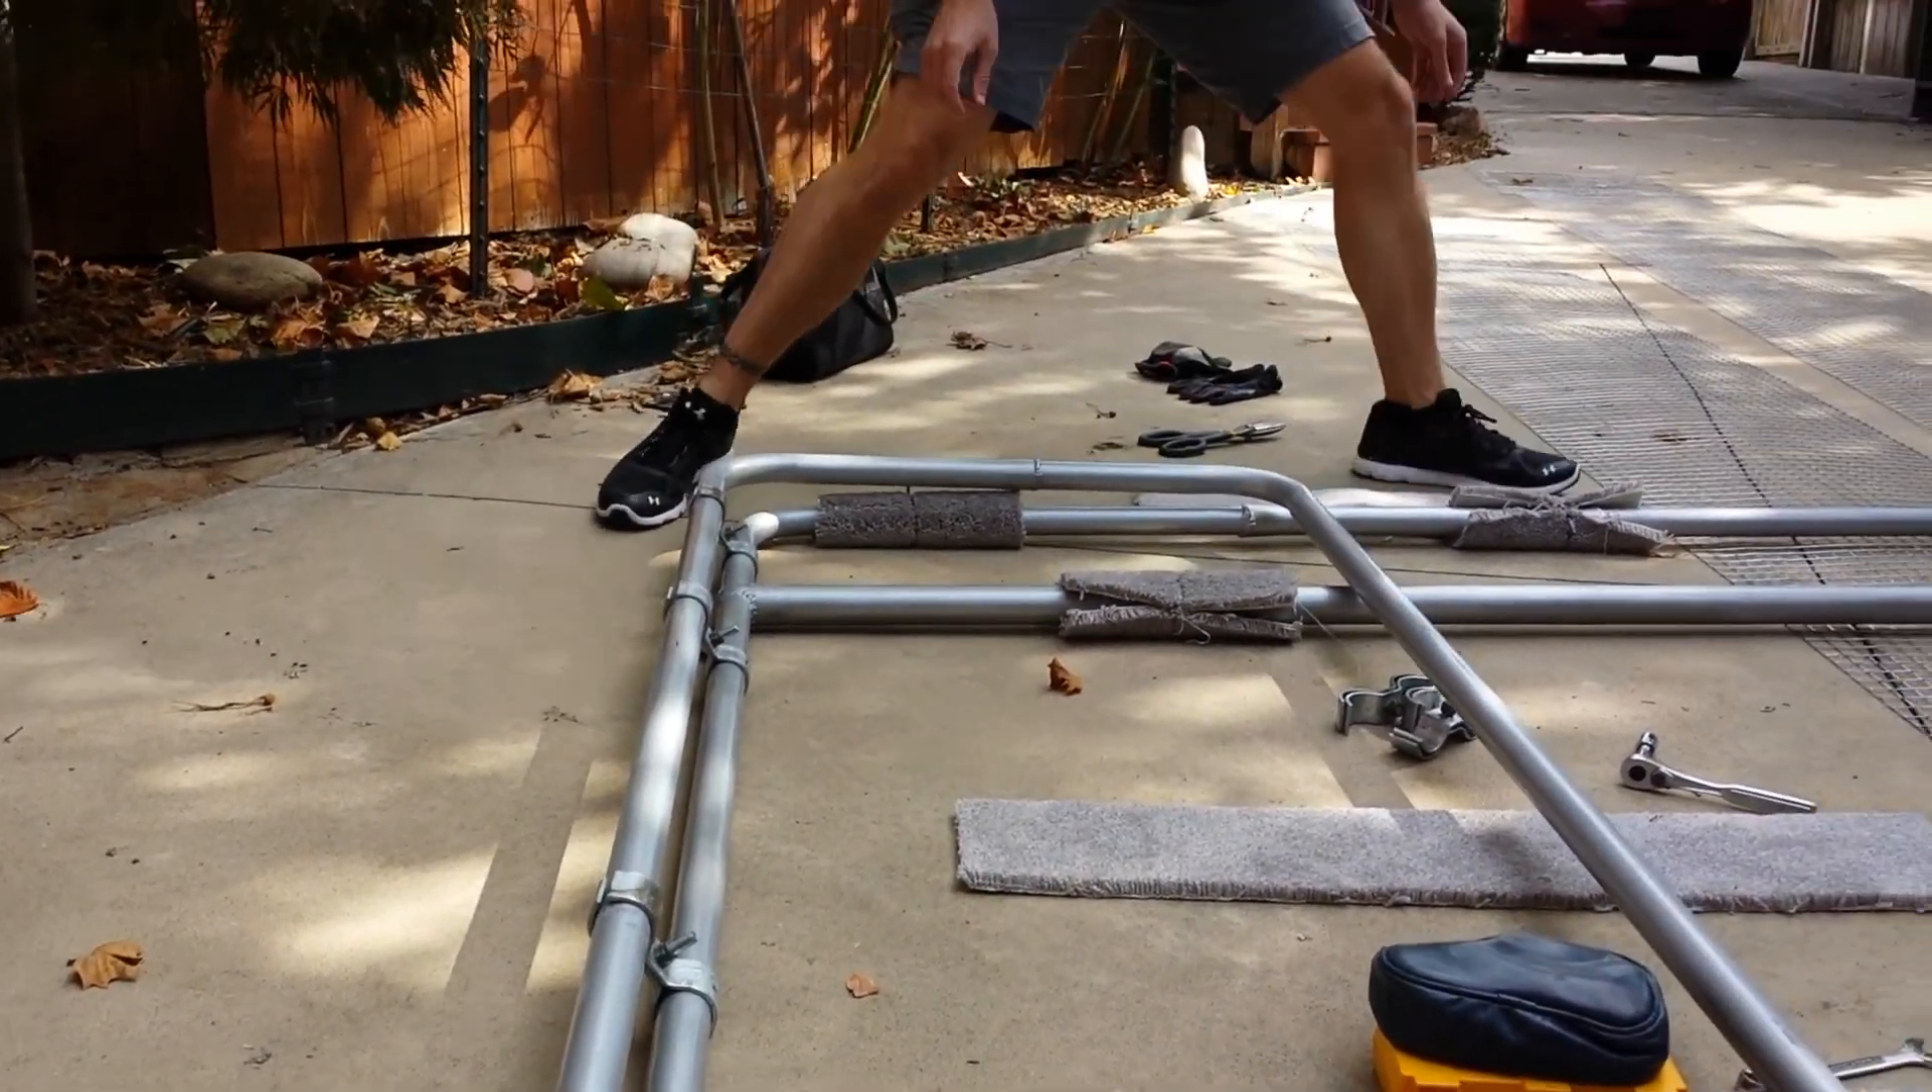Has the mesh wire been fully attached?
No.